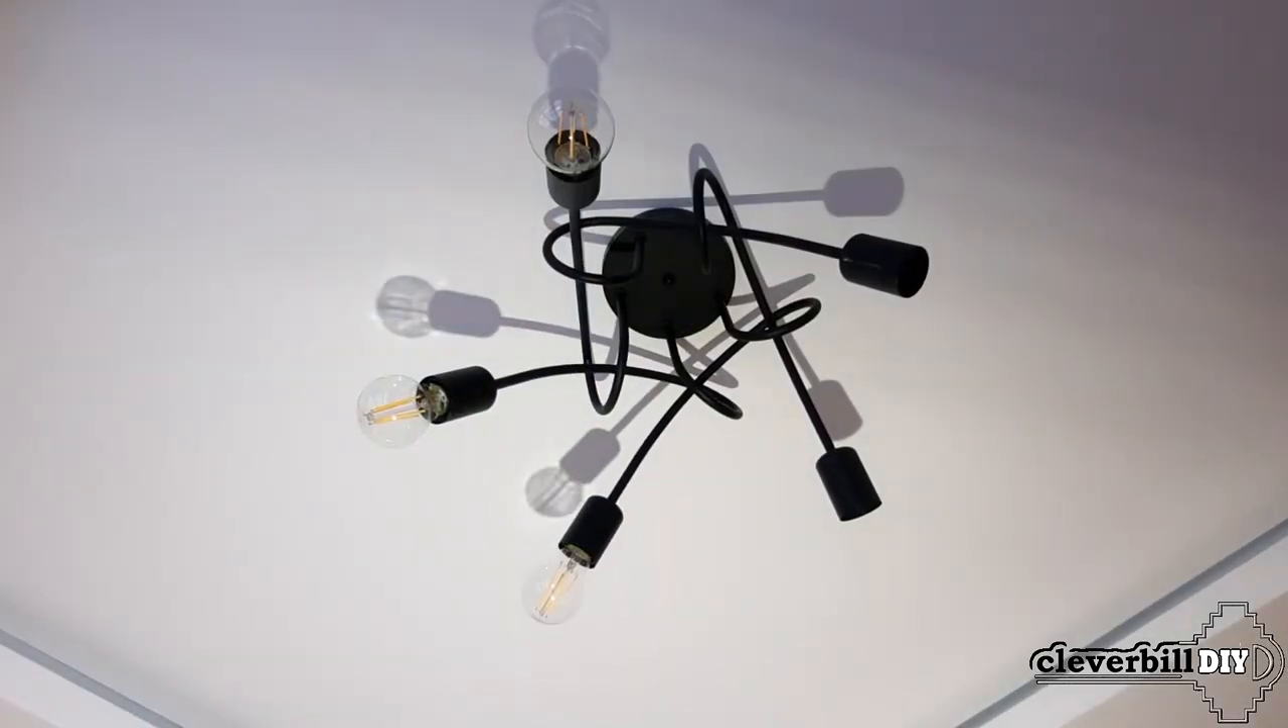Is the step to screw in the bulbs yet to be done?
Yes.